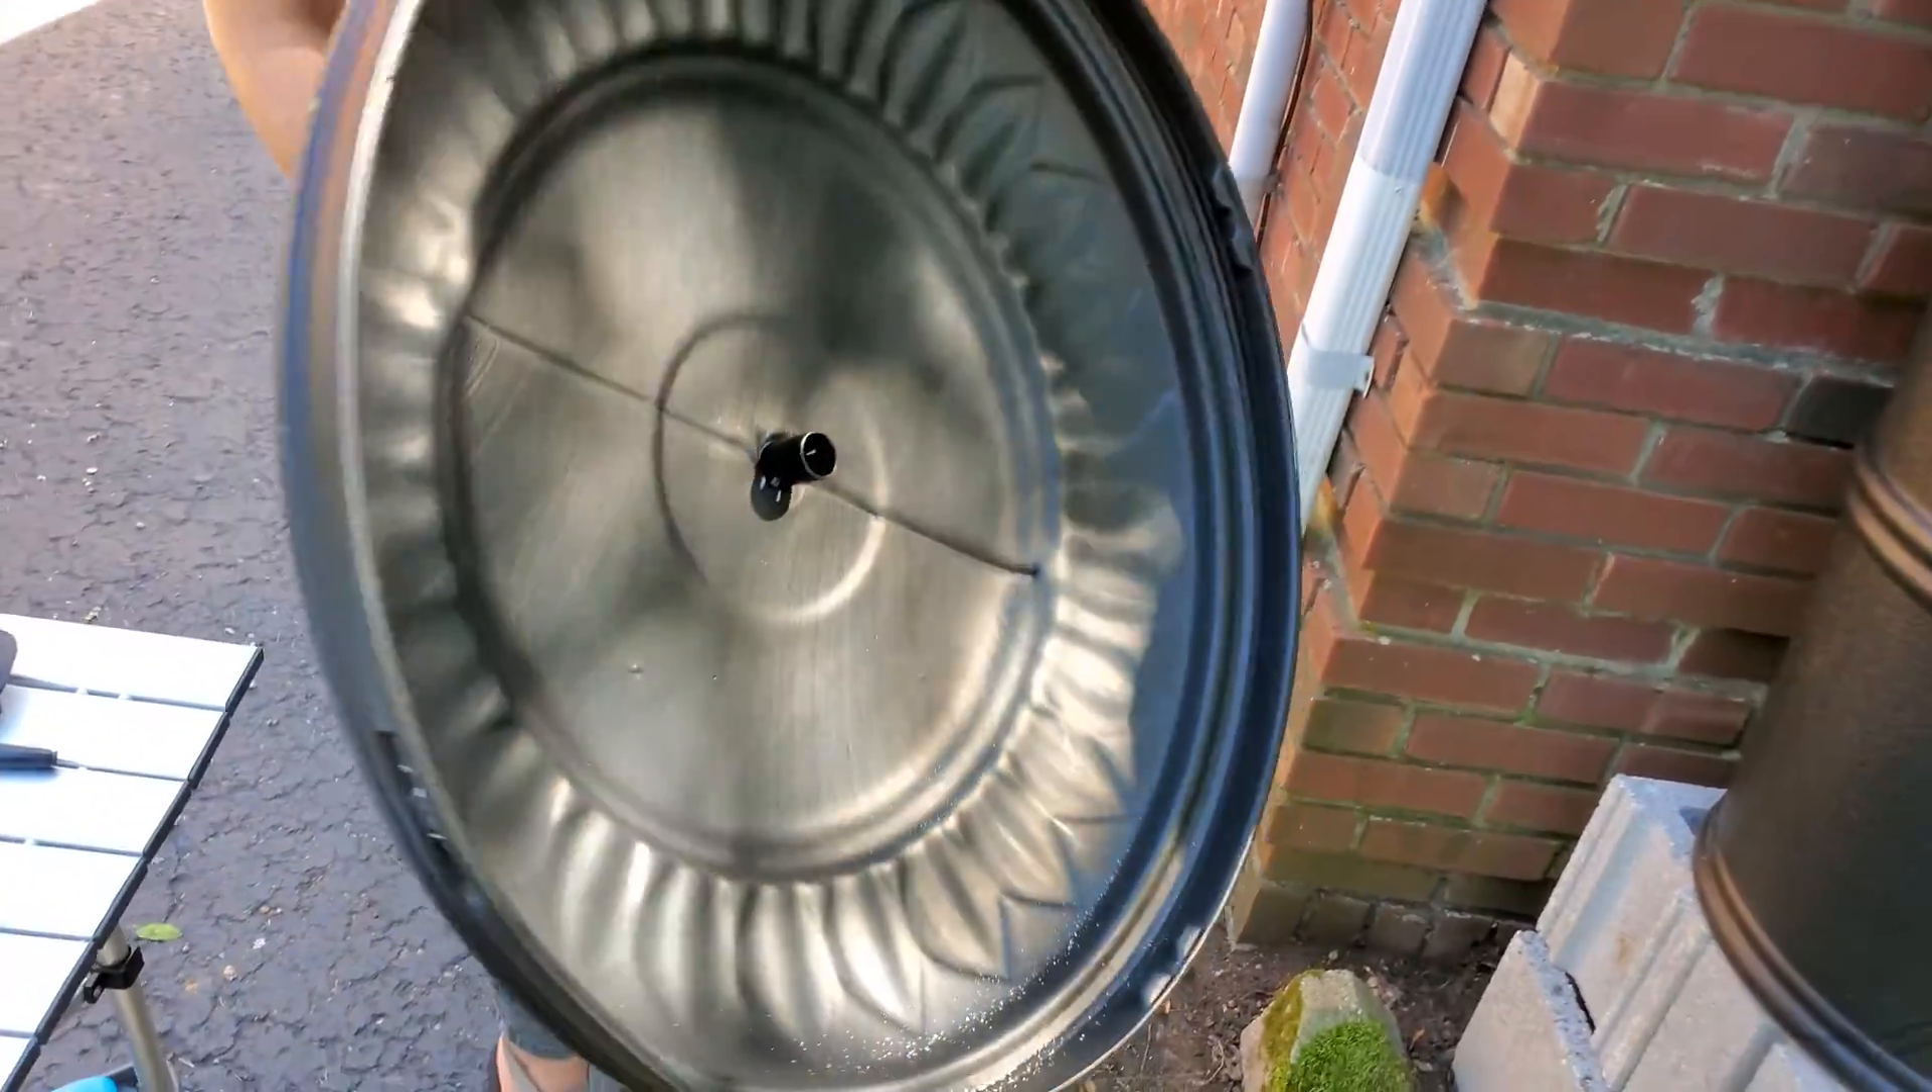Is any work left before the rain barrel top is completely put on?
Yes.